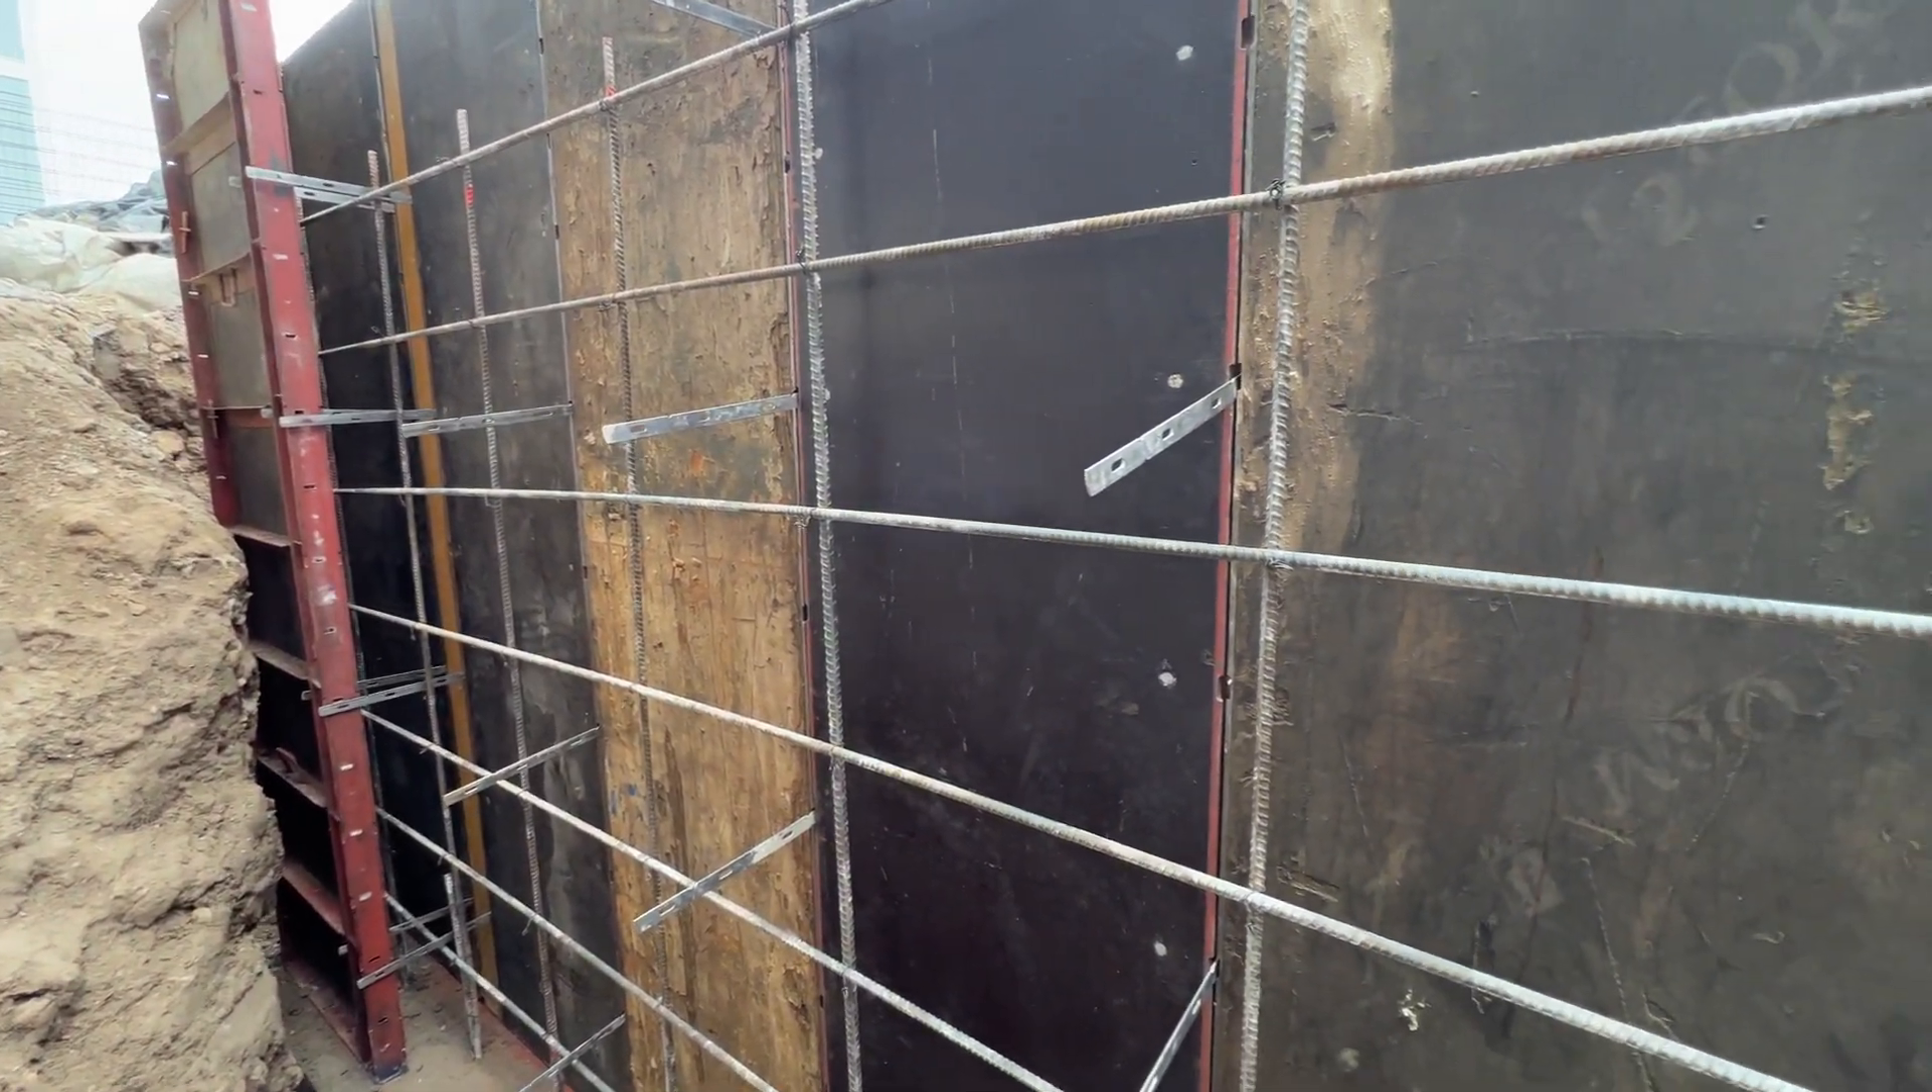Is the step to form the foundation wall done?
No.